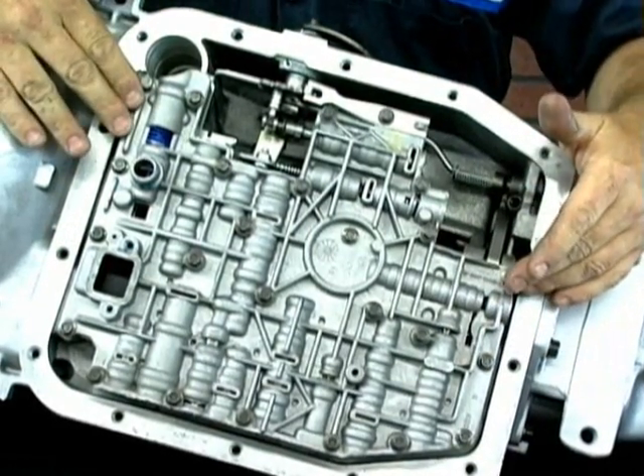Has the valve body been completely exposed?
Yes.